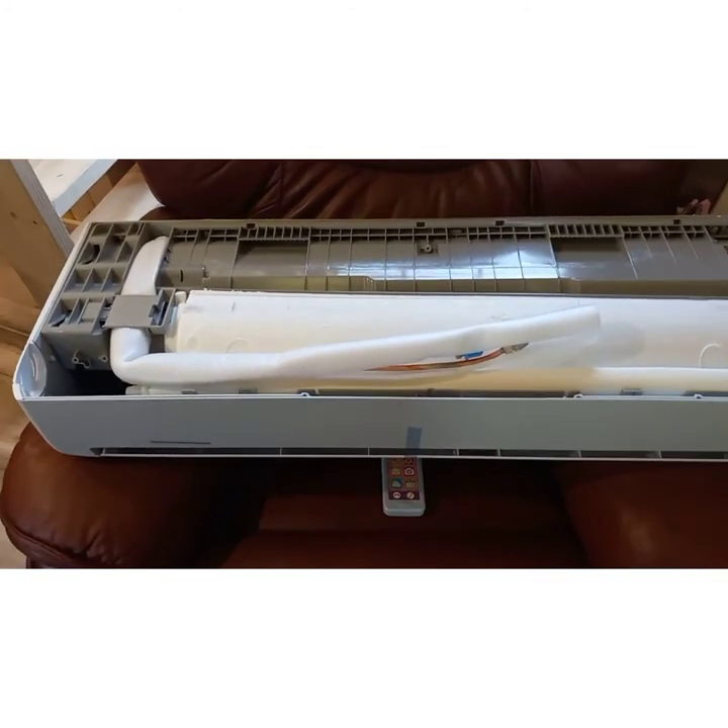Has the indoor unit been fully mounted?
No.